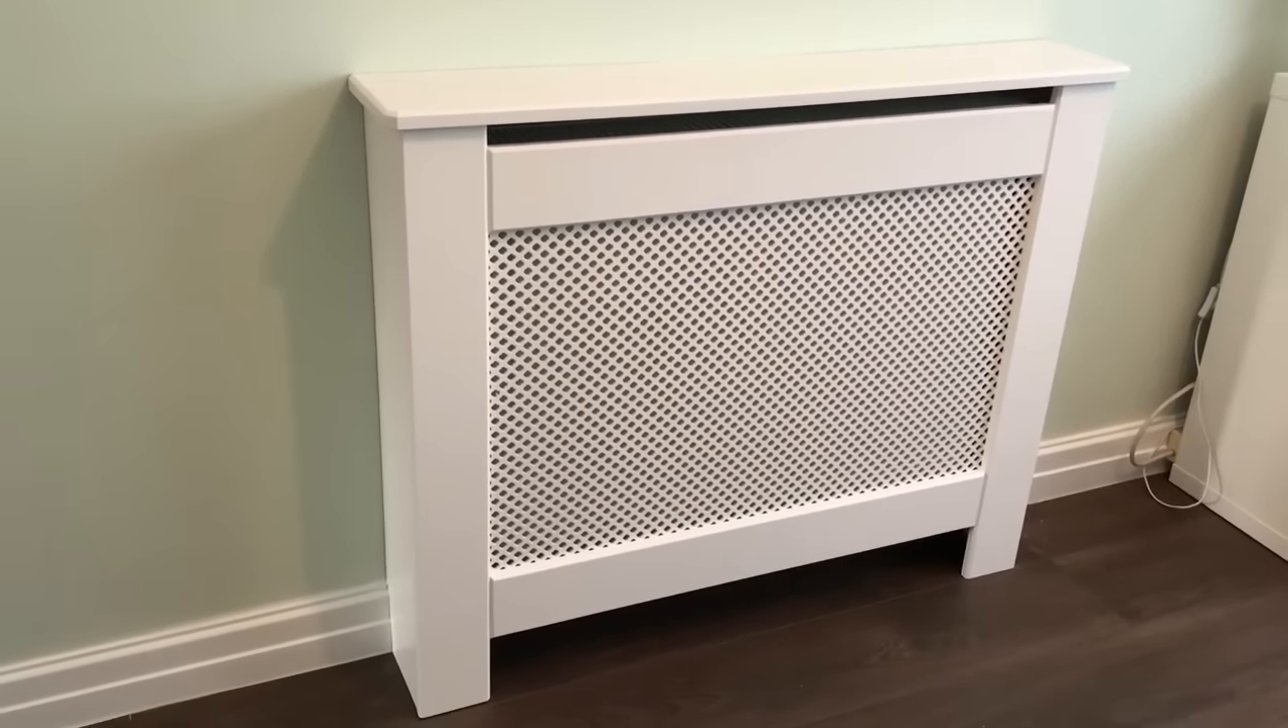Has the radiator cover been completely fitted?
Yes.